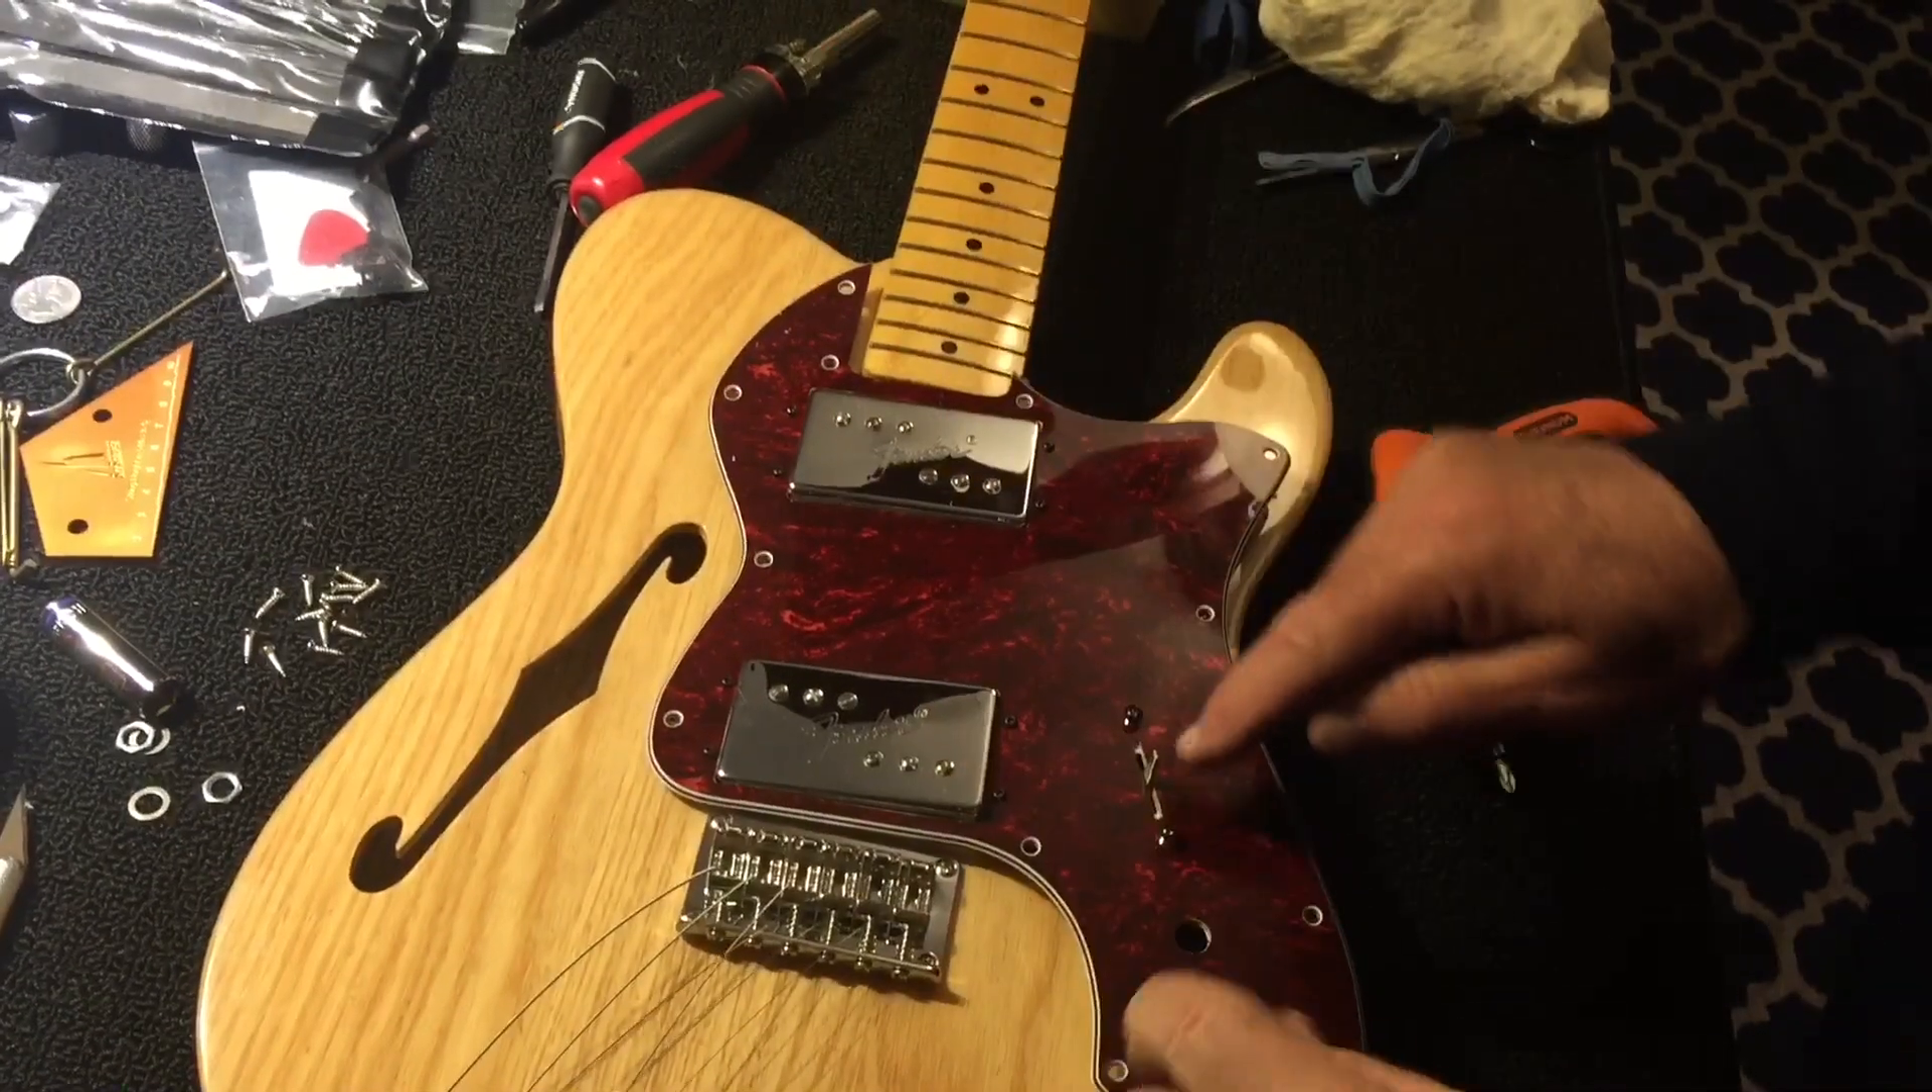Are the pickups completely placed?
Yes.